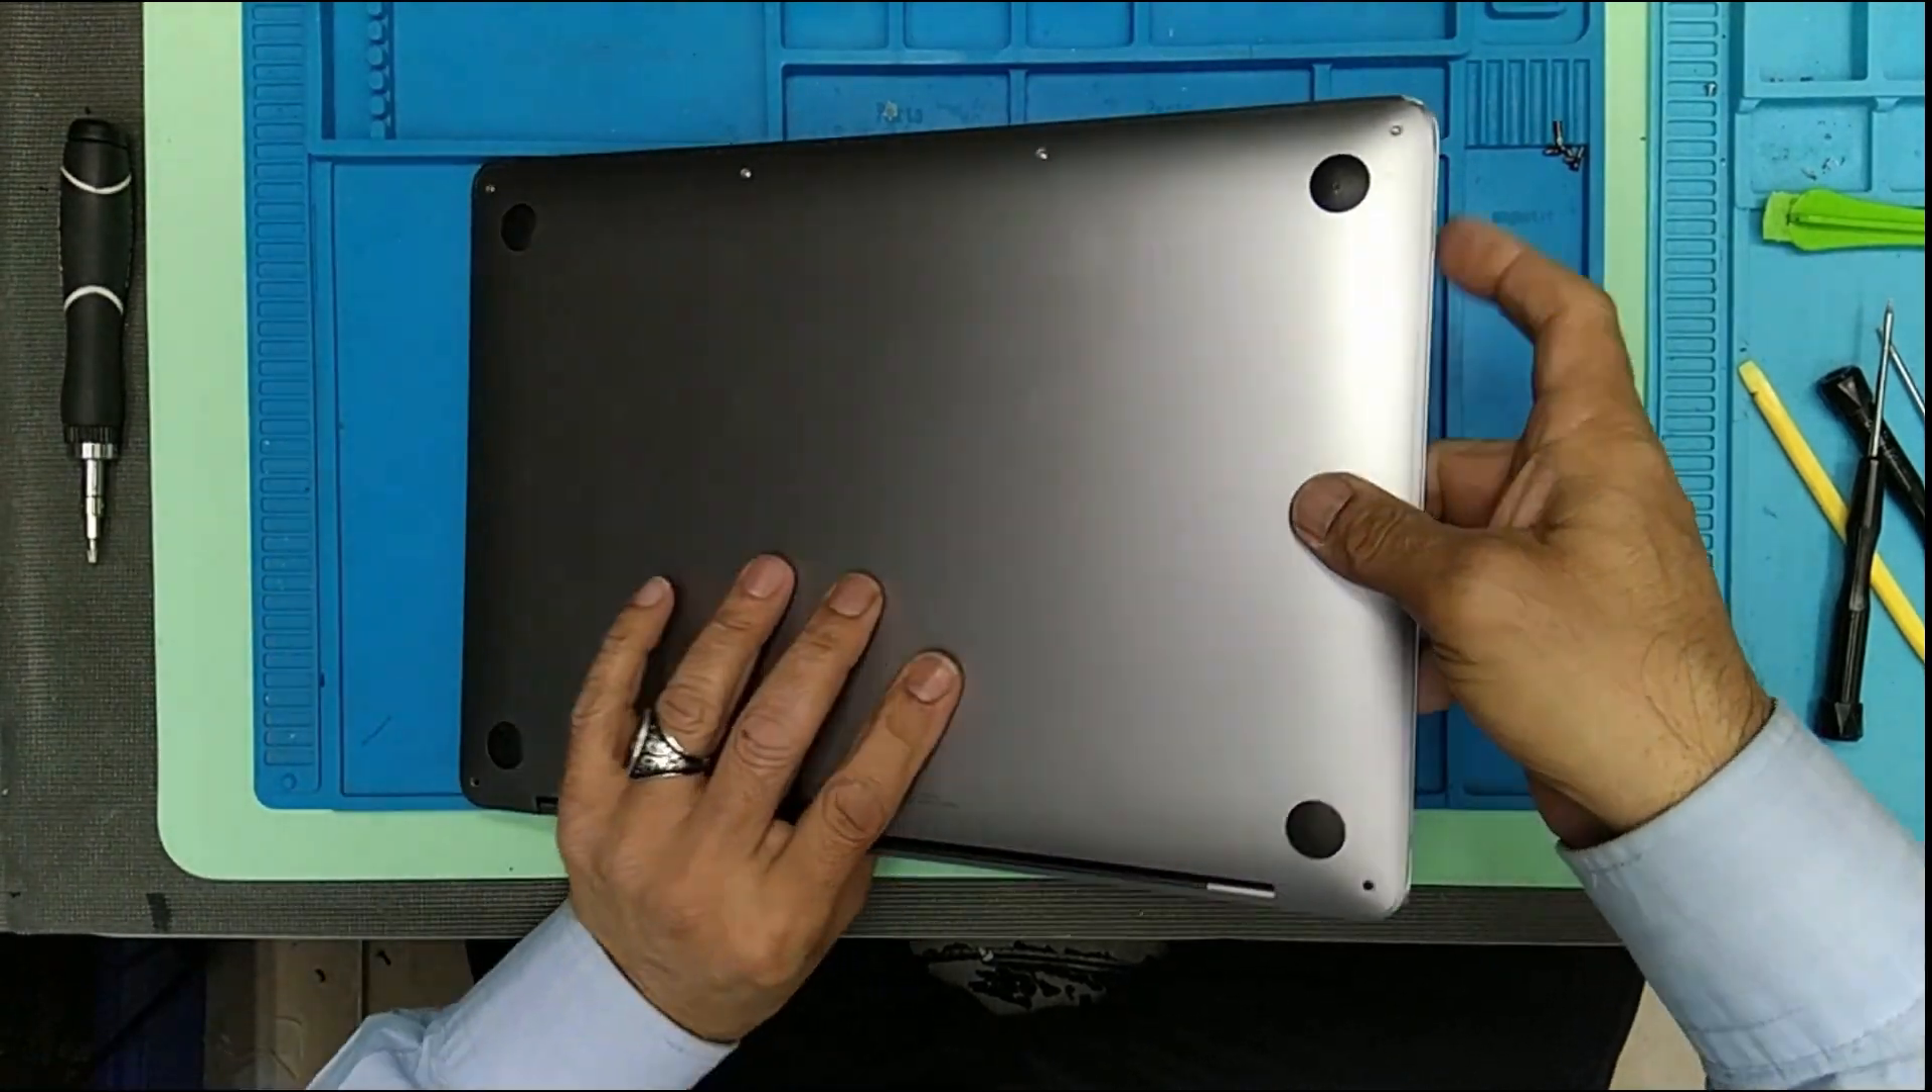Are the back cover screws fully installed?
No.